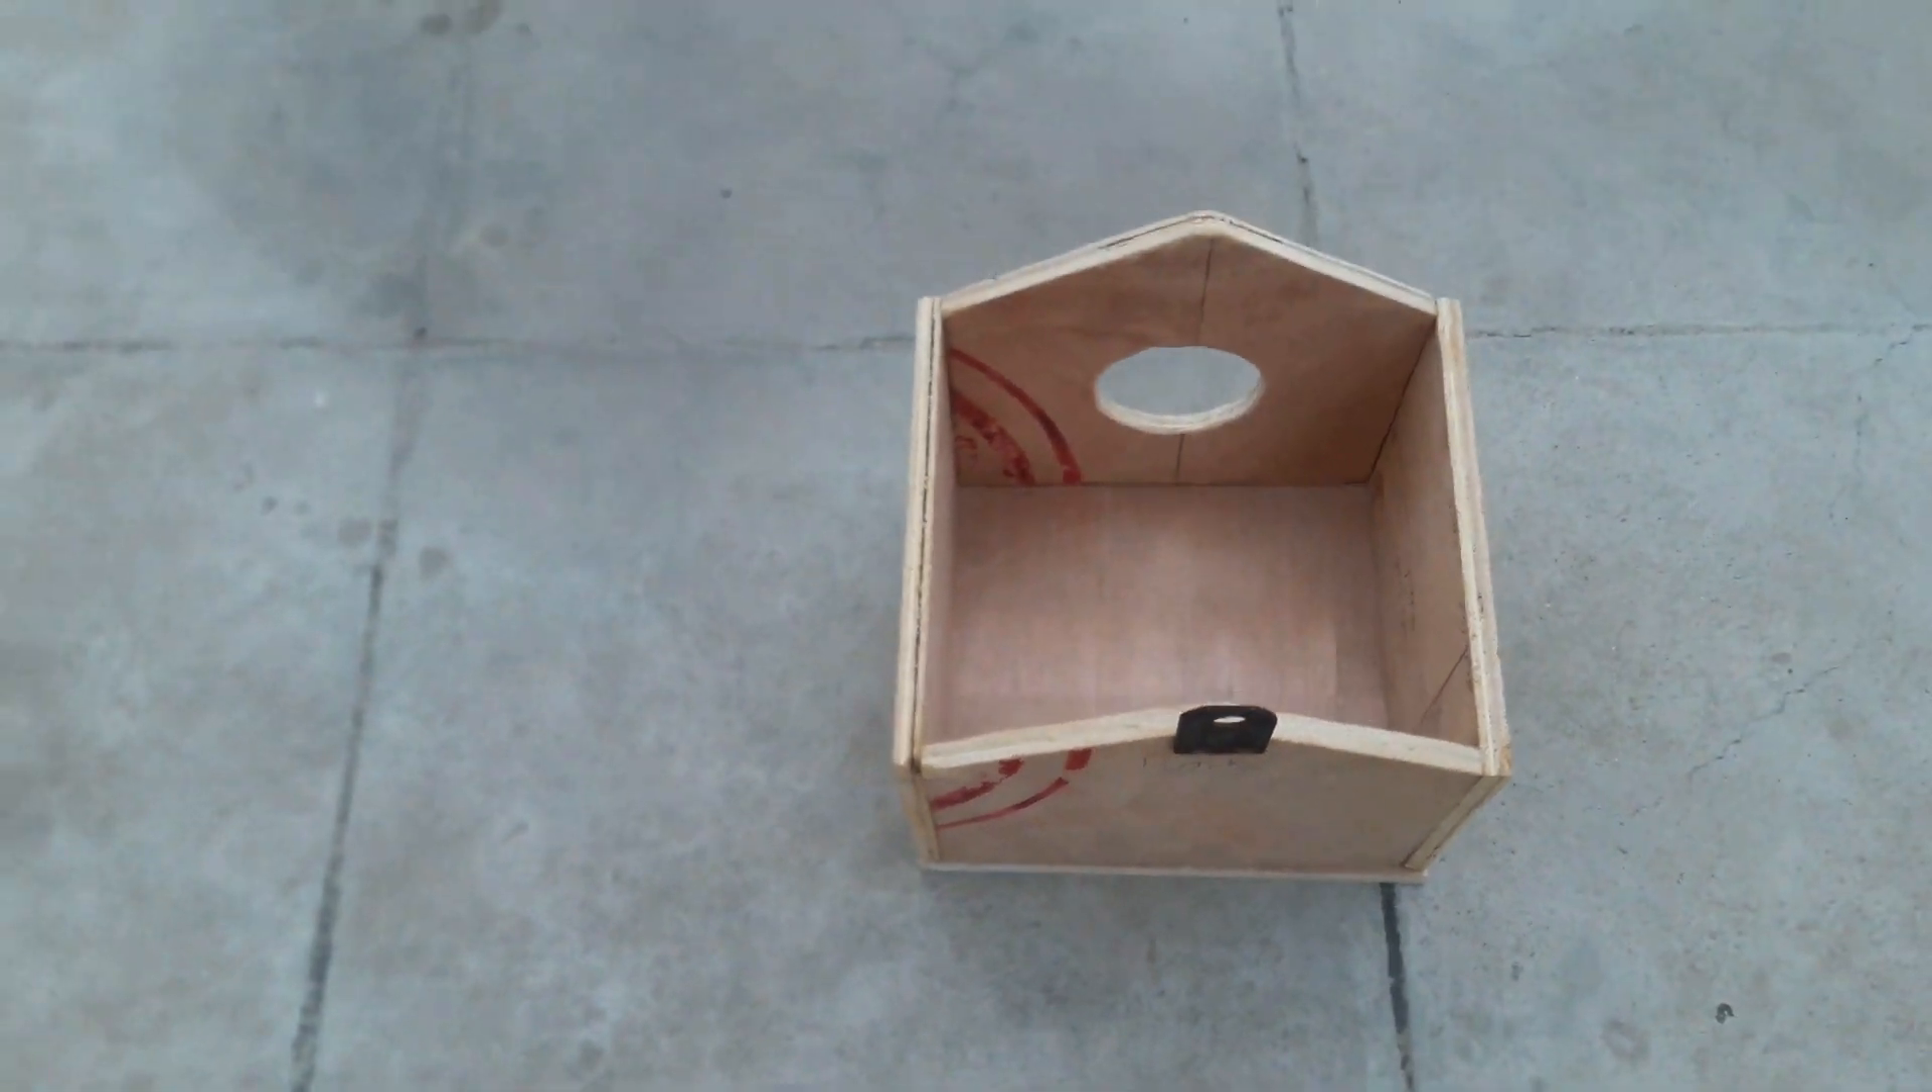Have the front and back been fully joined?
Yes.